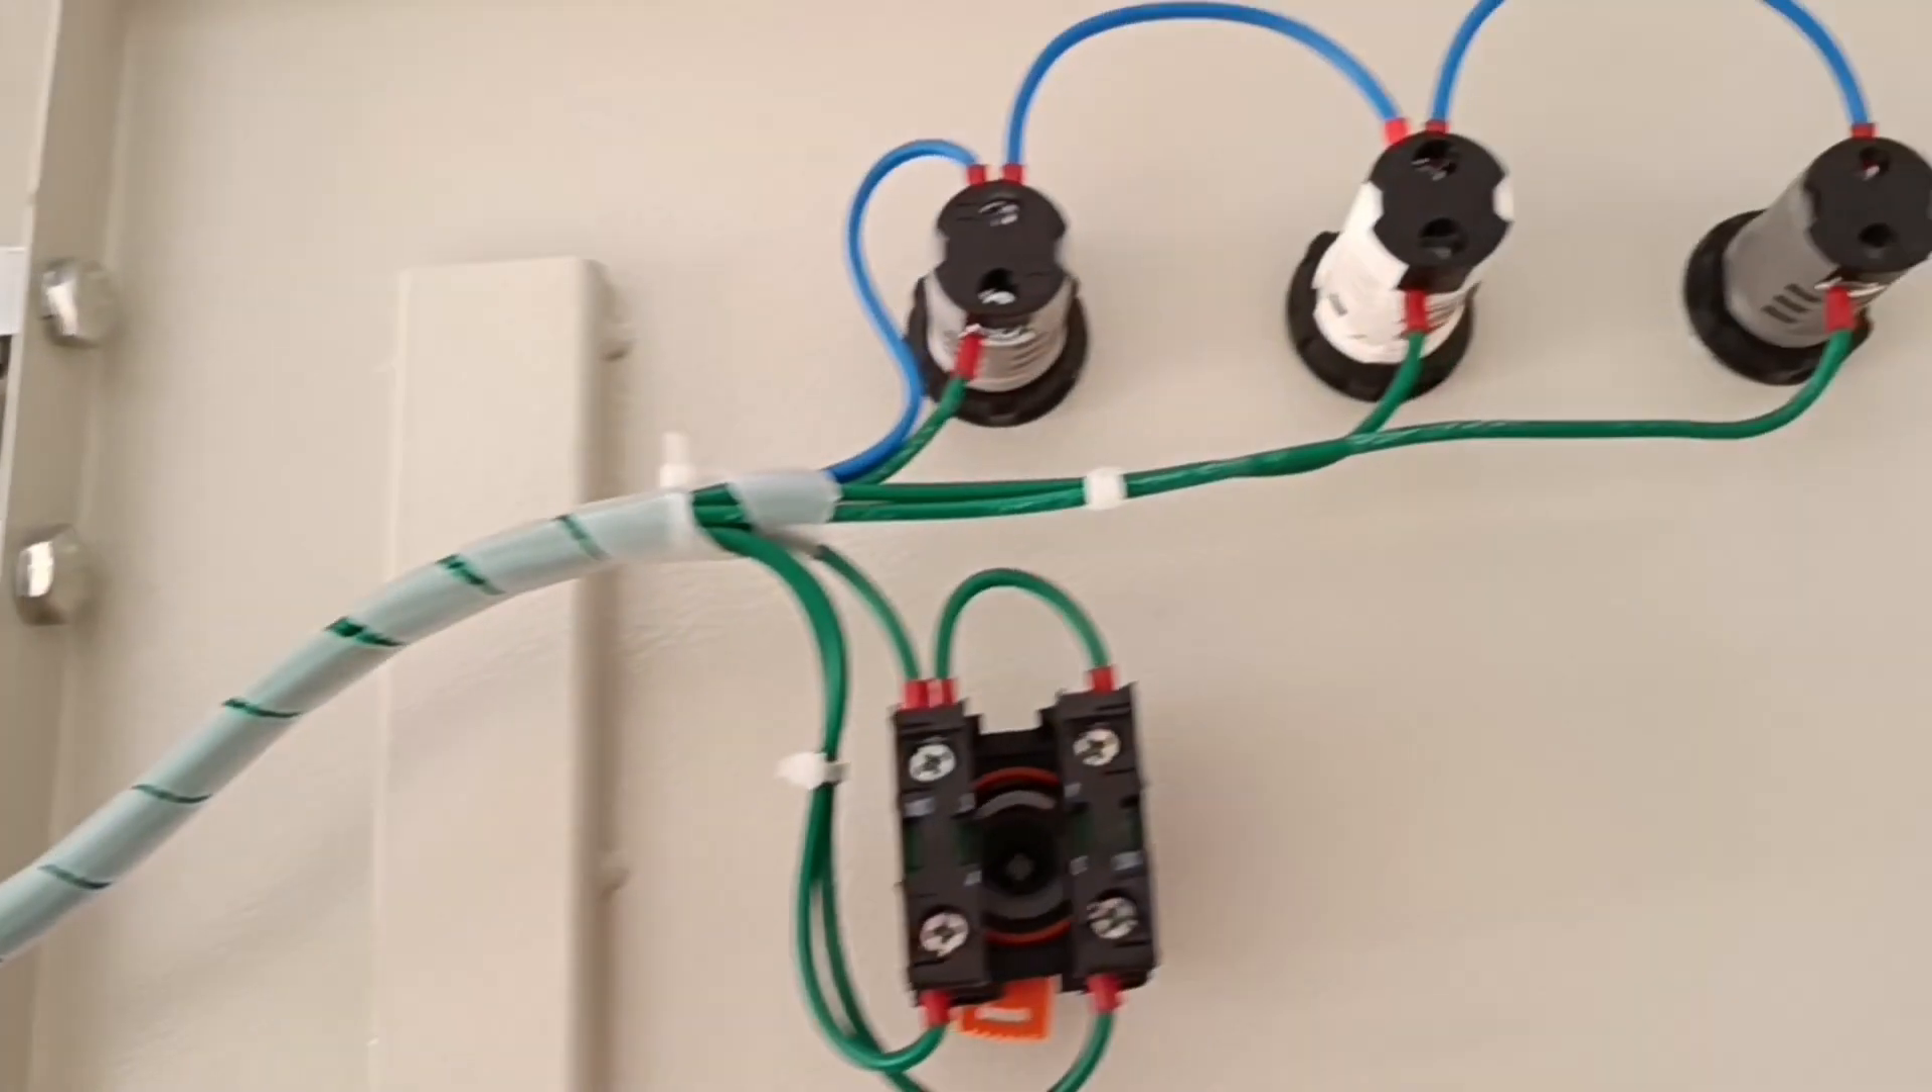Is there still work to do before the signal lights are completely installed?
No.